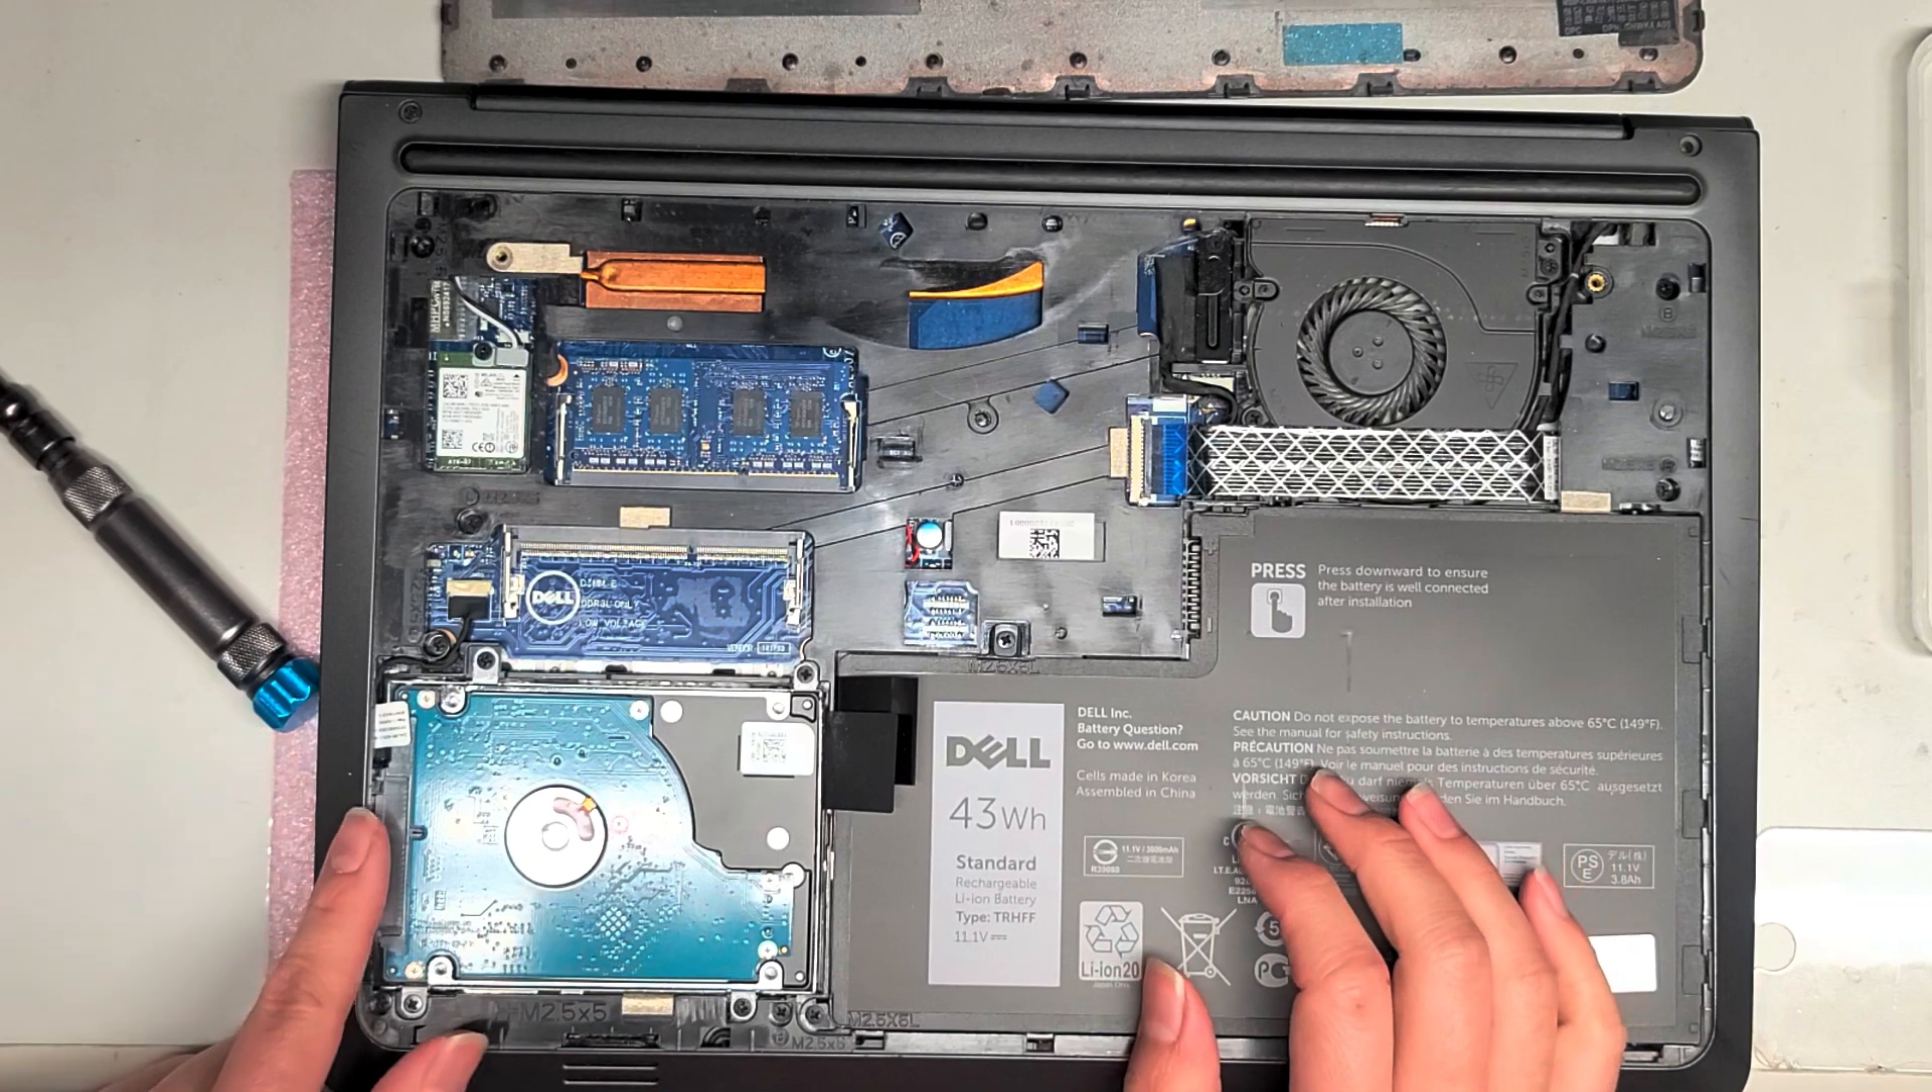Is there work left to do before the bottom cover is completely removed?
No.